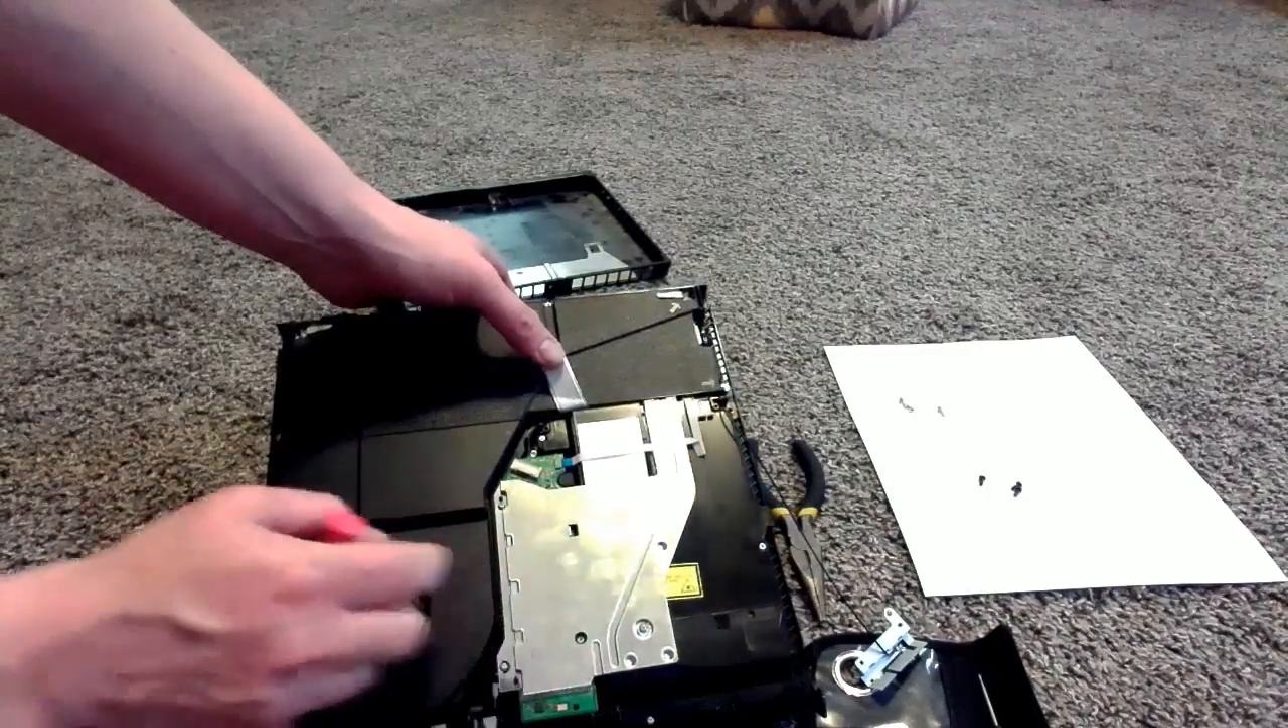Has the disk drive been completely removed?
No.